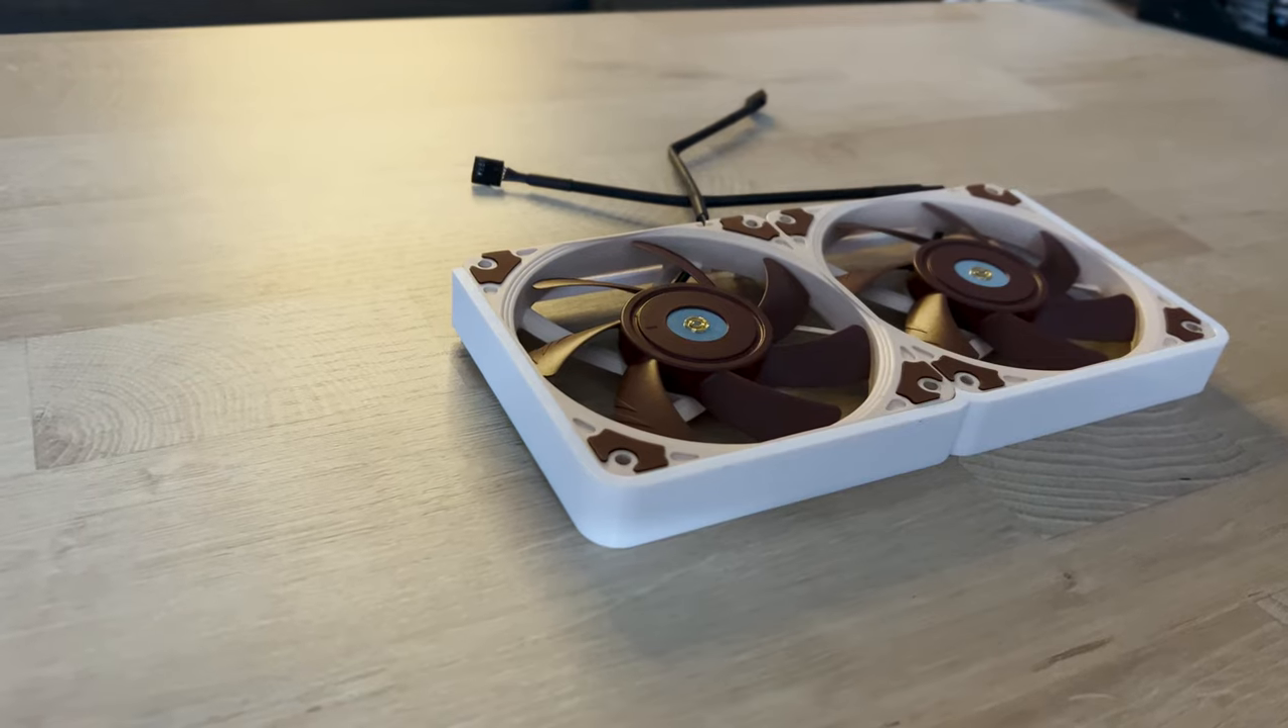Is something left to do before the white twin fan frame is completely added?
No.